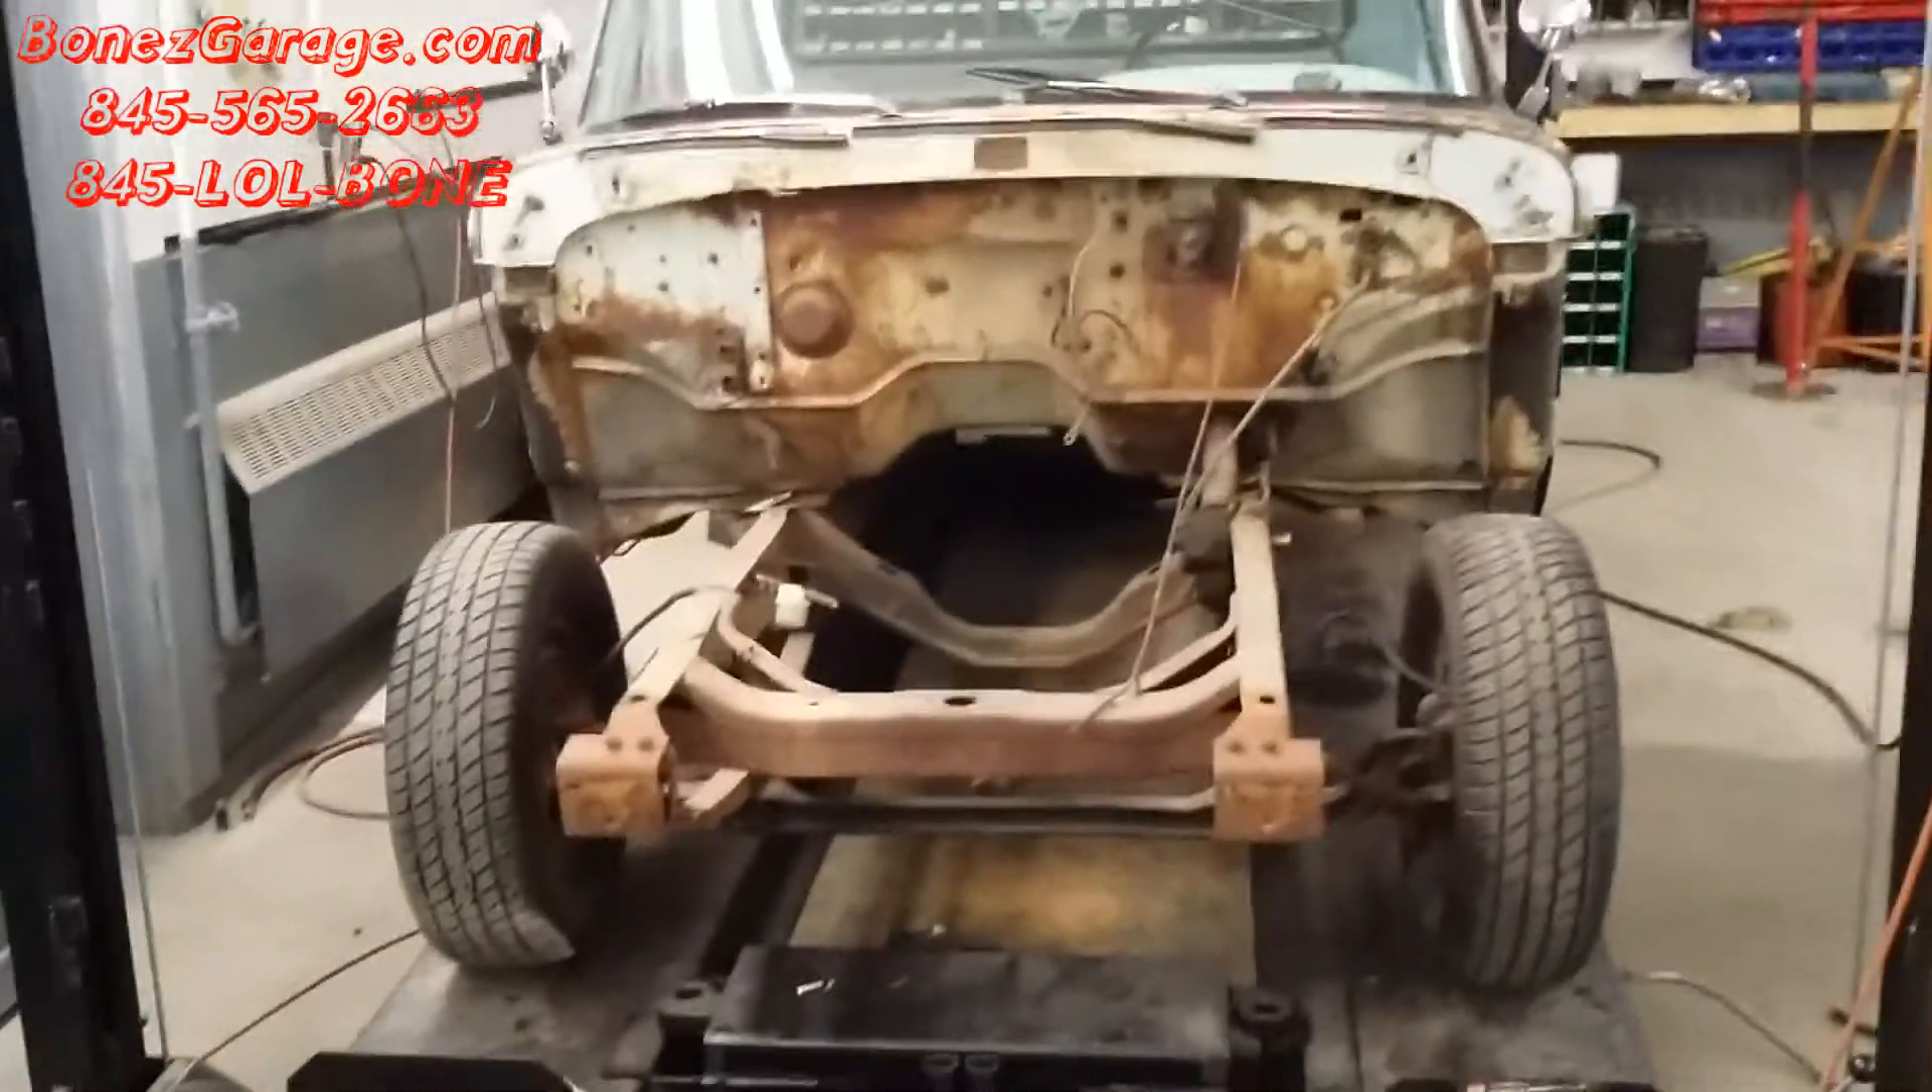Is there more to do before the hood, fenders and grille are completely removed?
No.